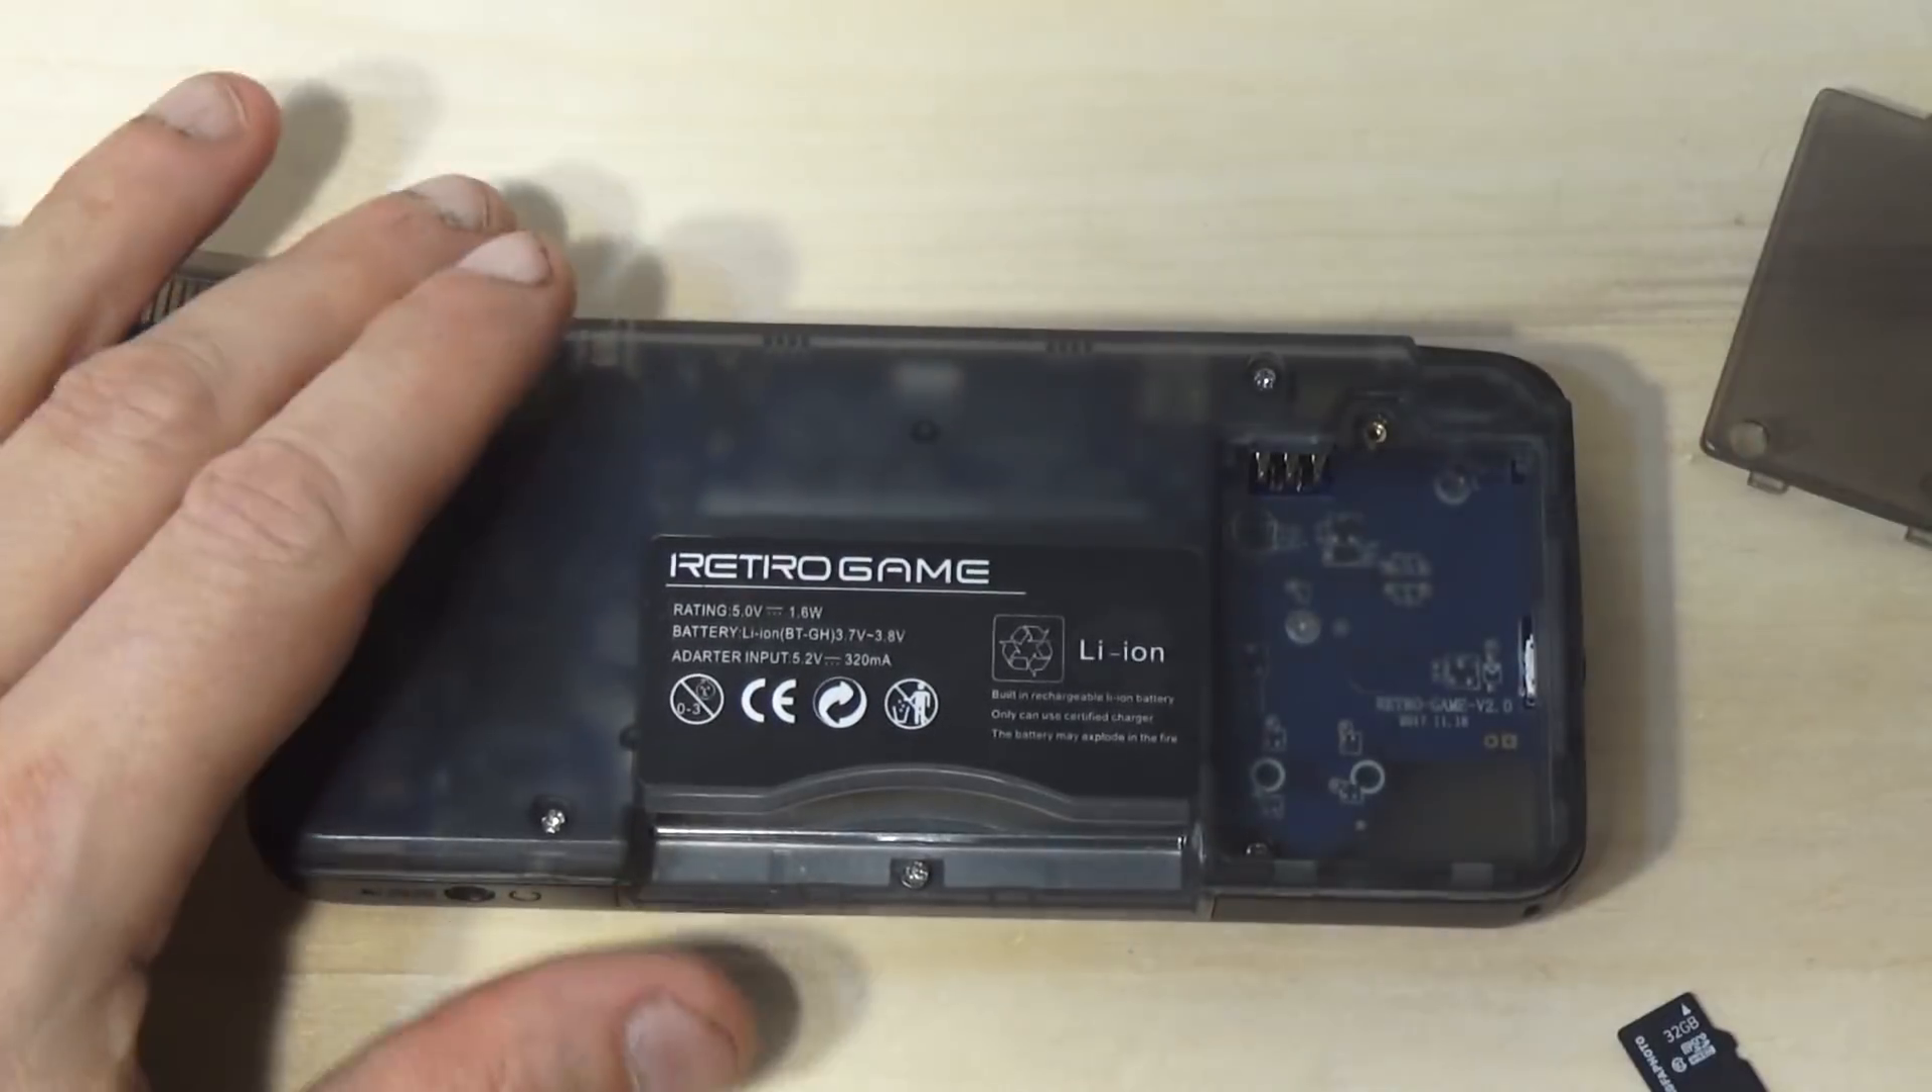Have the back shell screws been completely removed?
No.